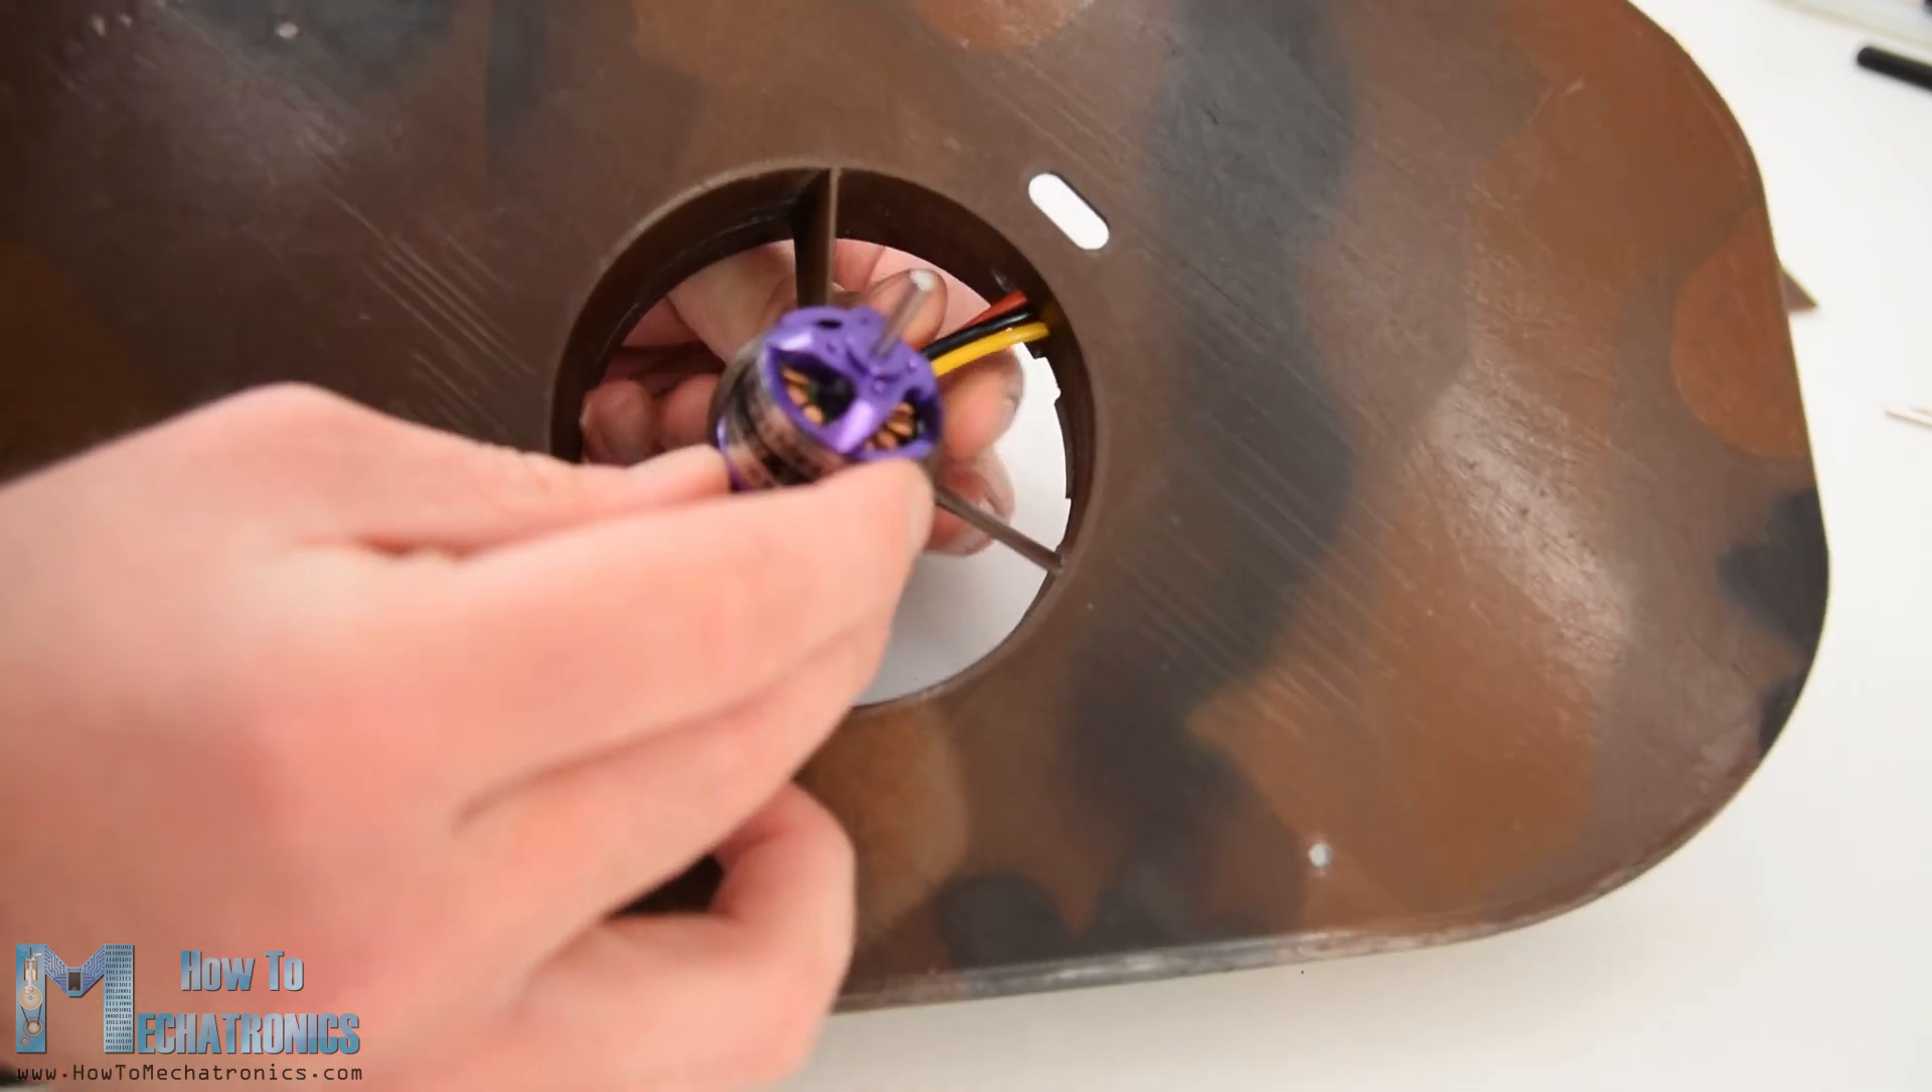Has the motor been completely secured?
No.